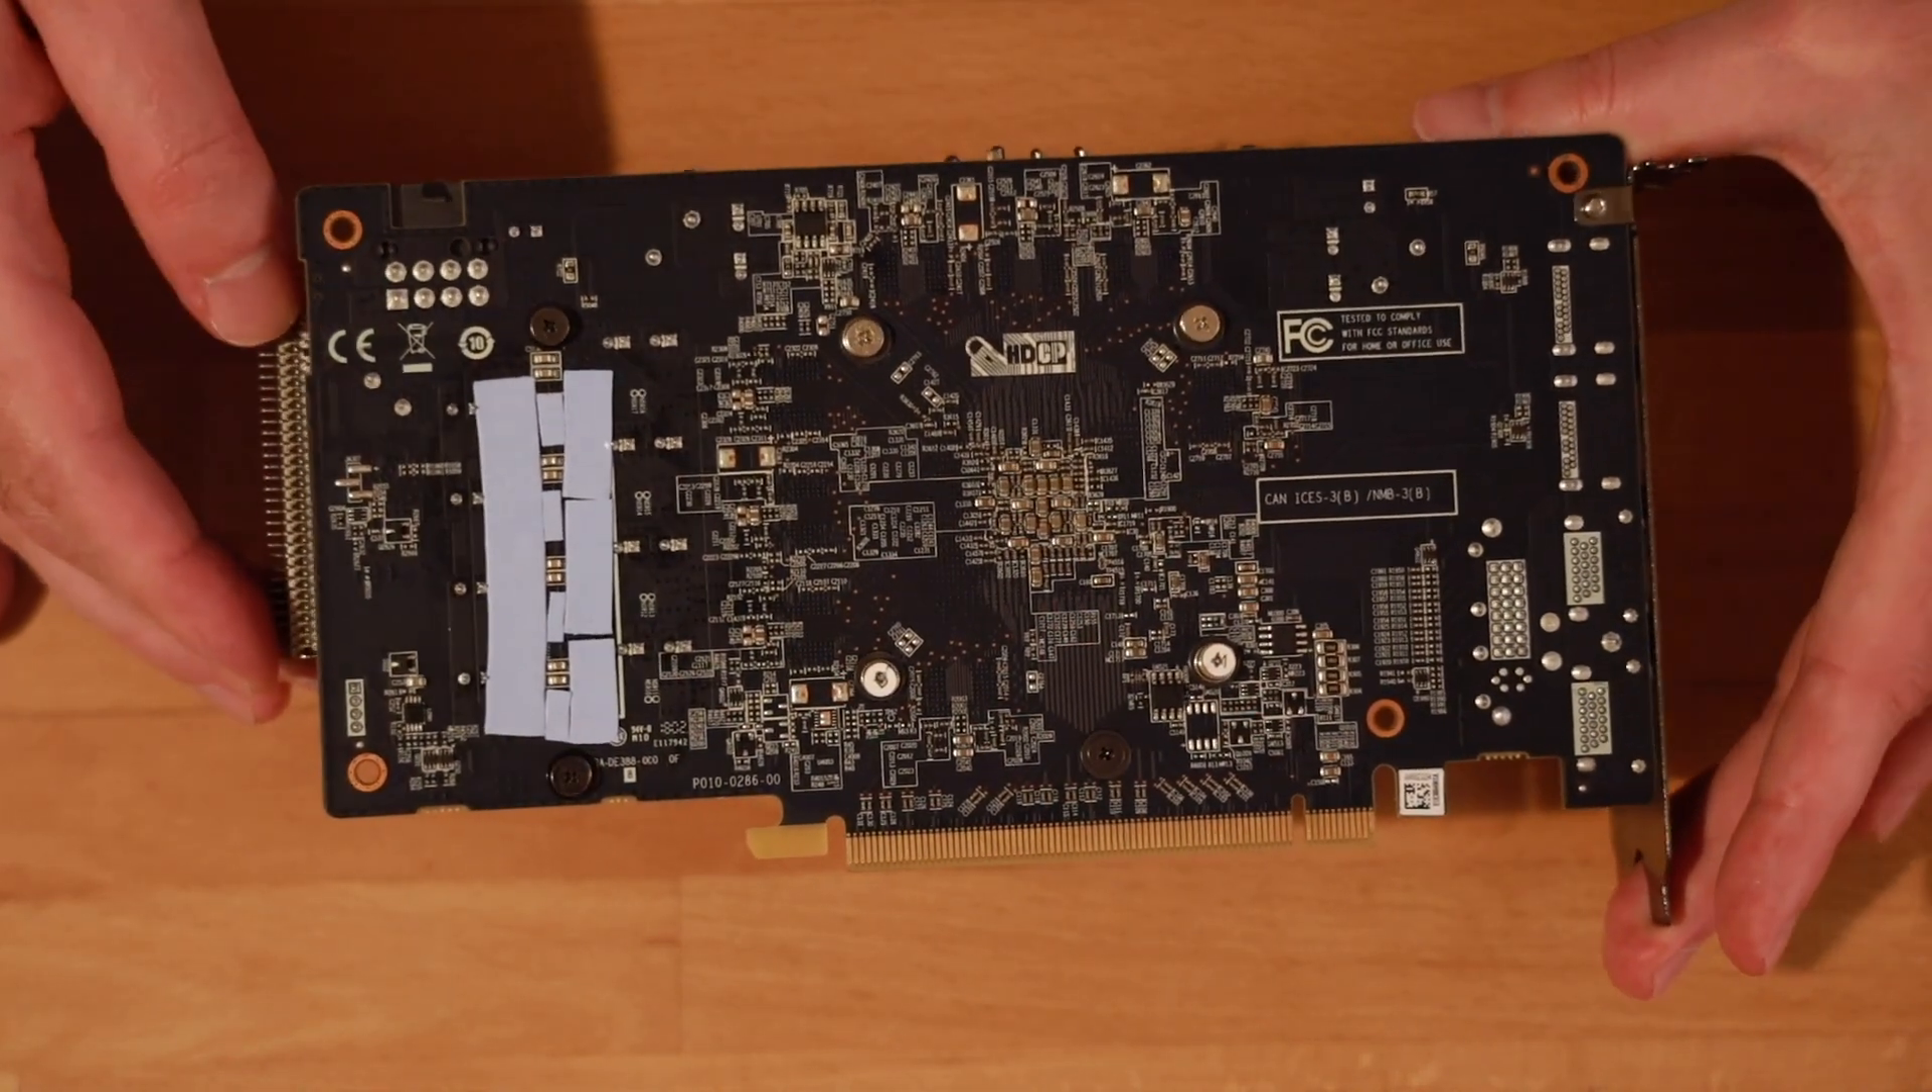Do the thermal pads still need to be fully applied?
No.